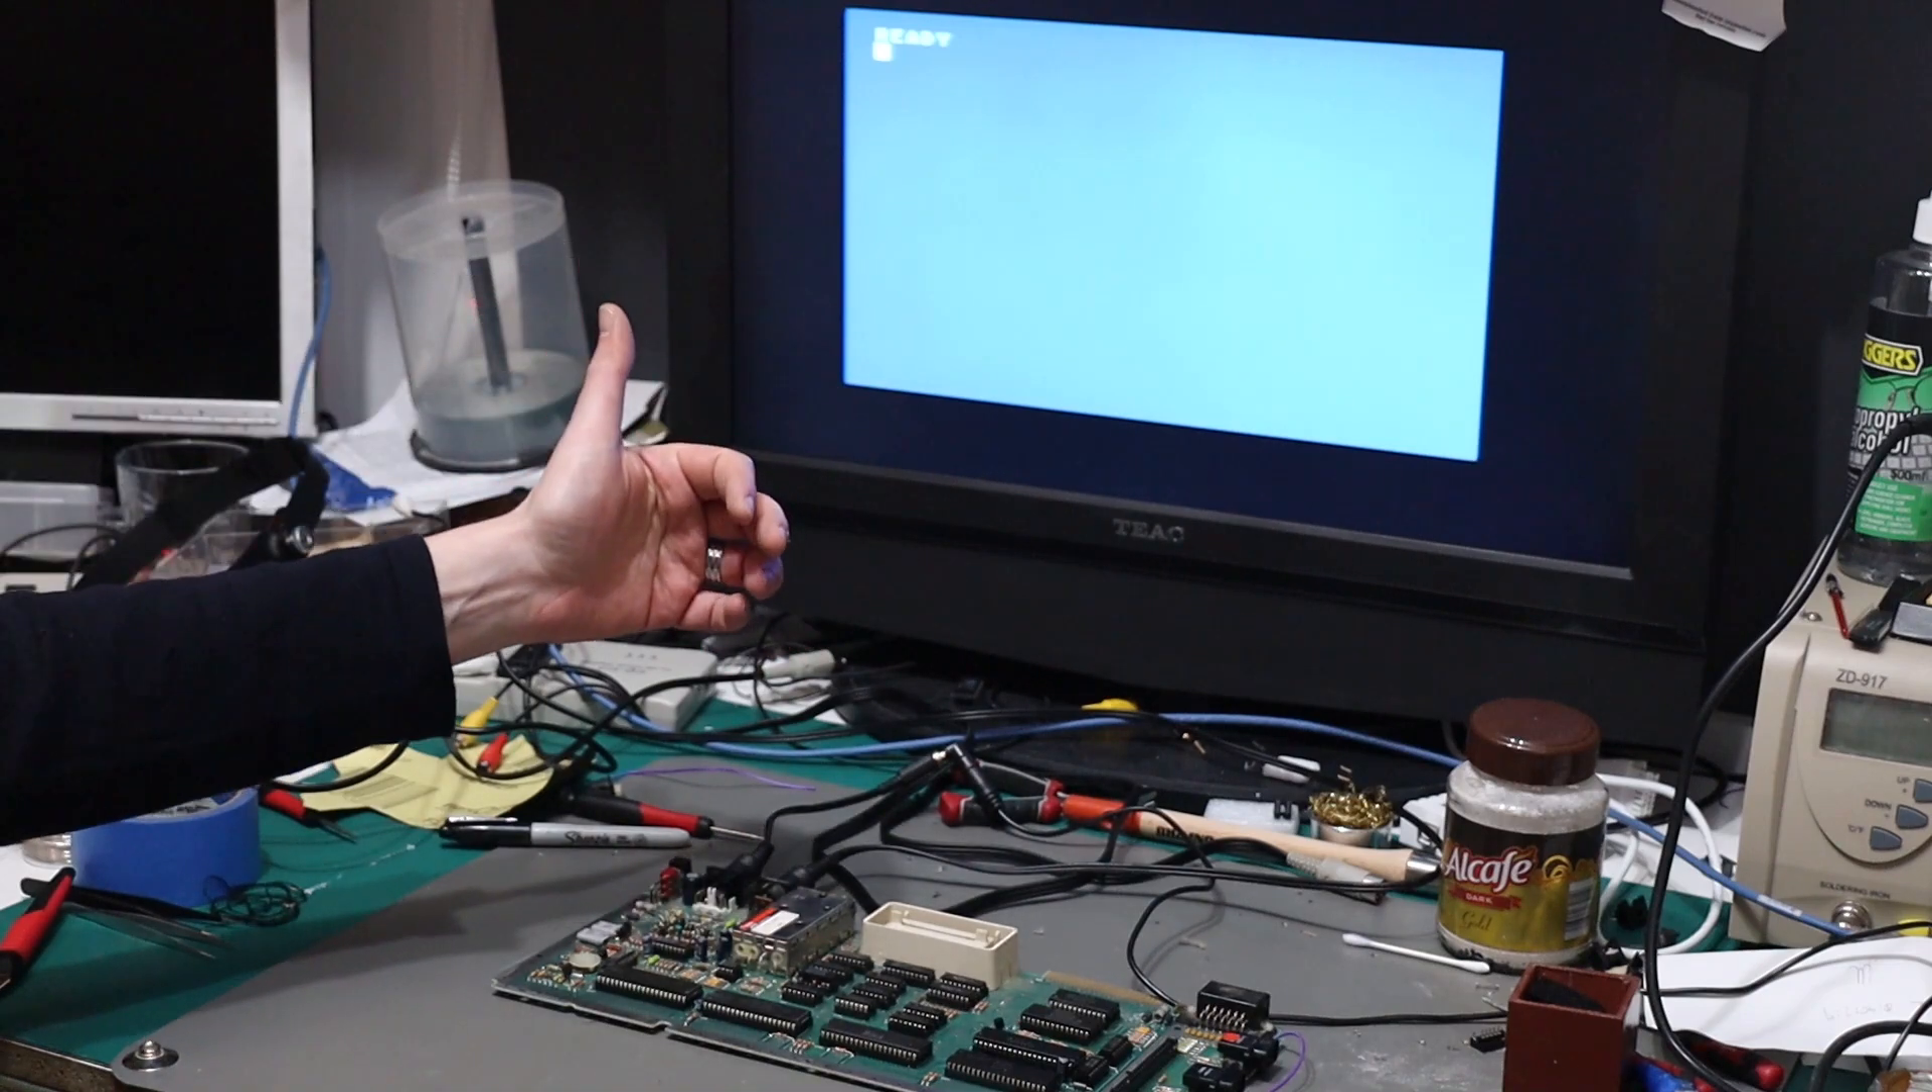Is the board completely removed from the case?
Yes.